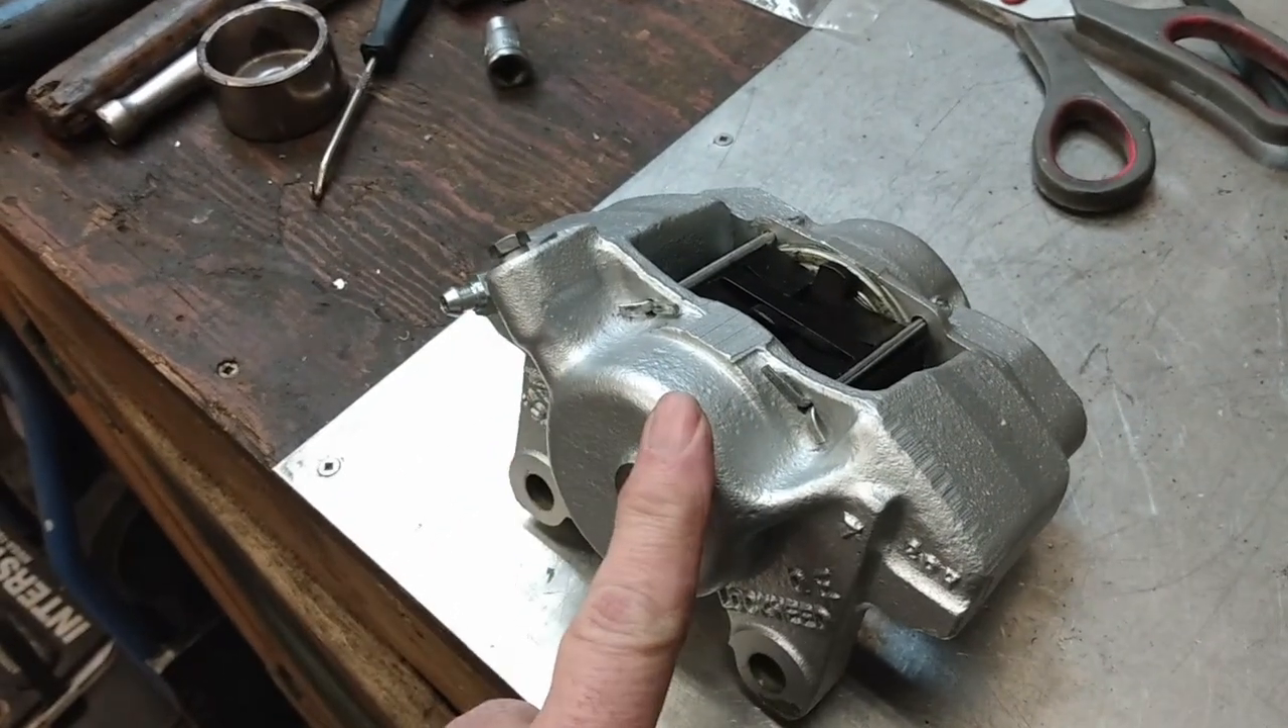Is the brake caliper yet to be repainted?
No.